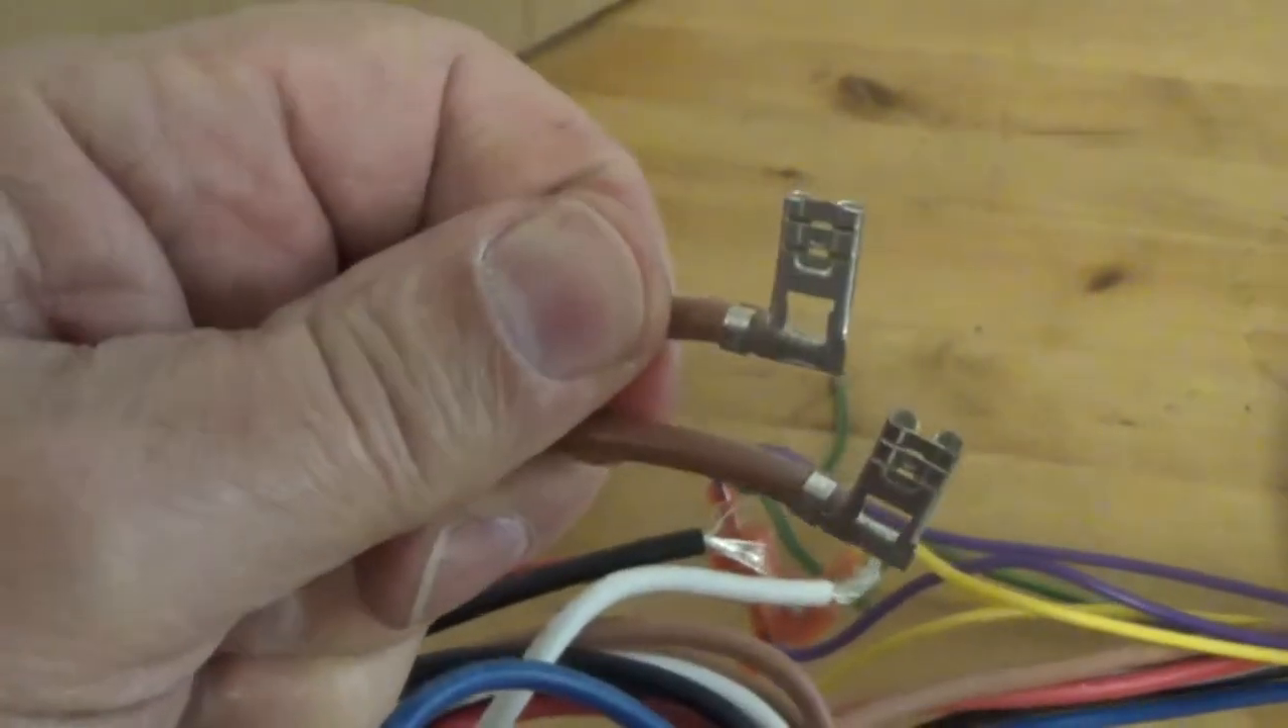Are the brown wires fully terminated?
Yes.